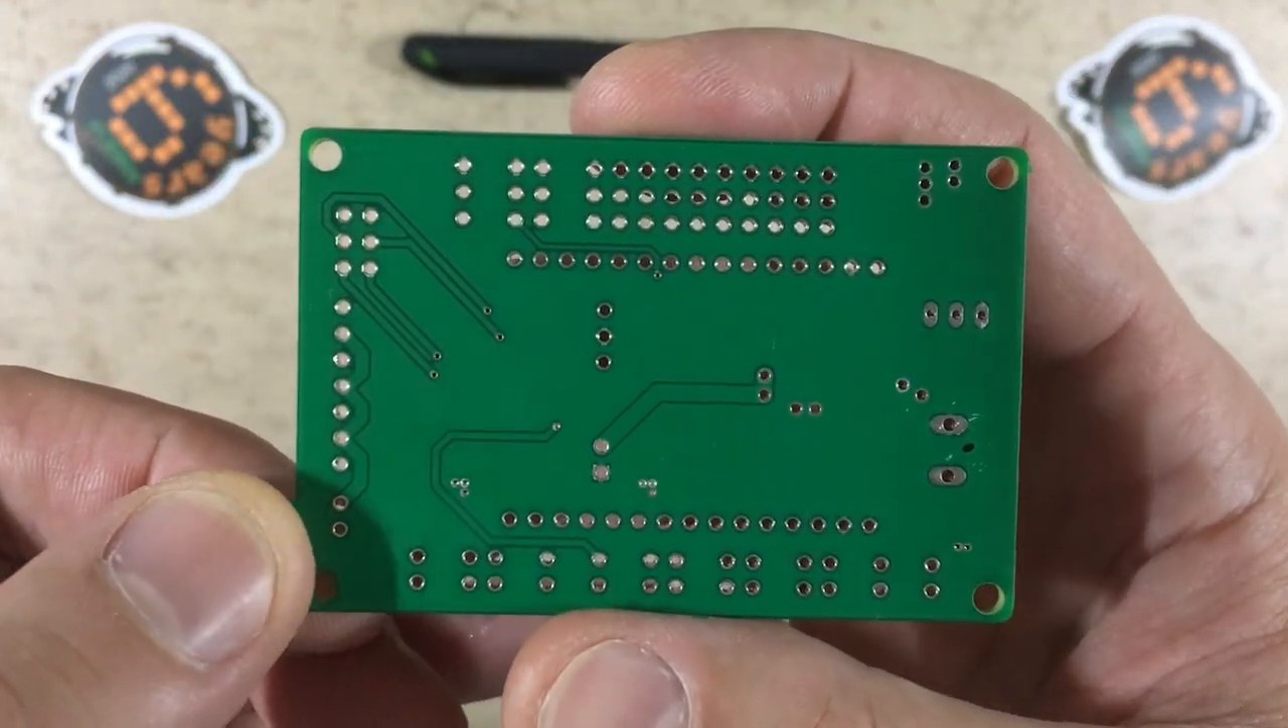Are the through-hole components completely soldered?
No.